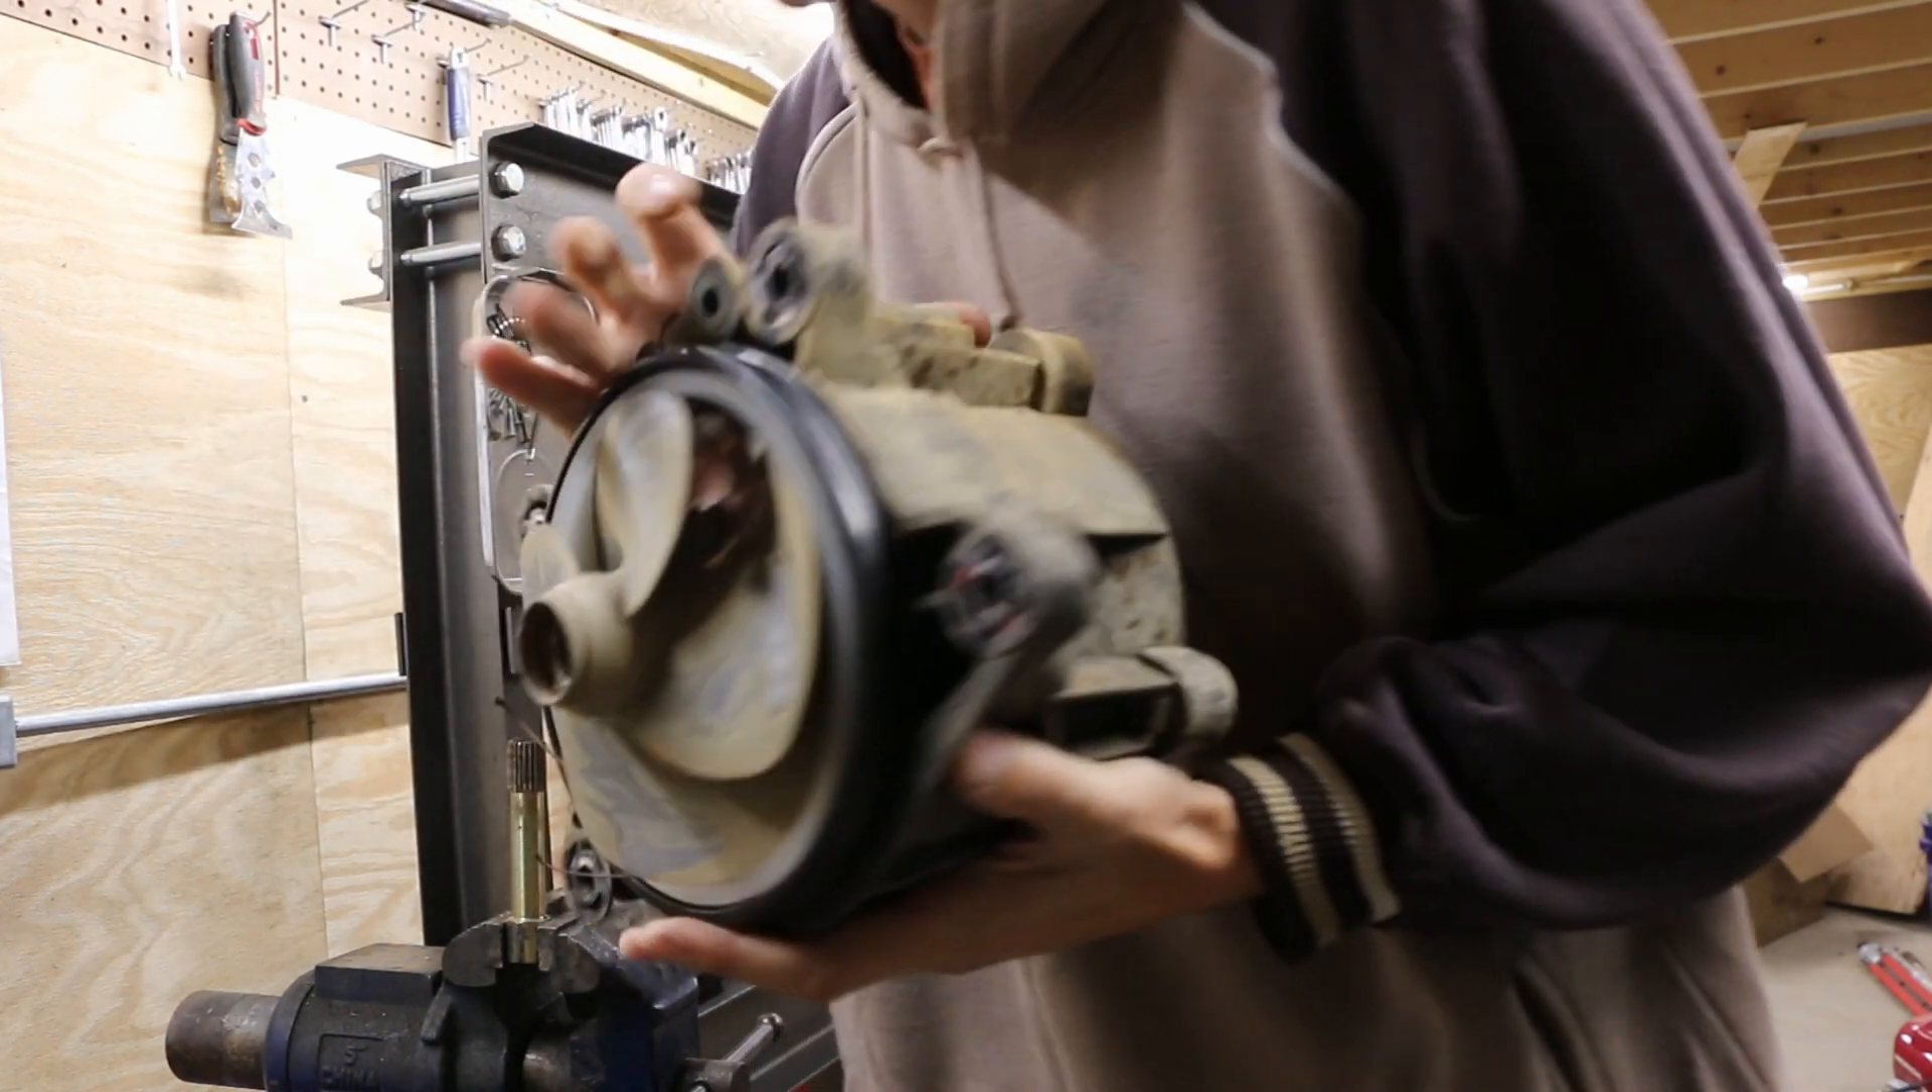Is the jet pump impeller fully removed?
No.